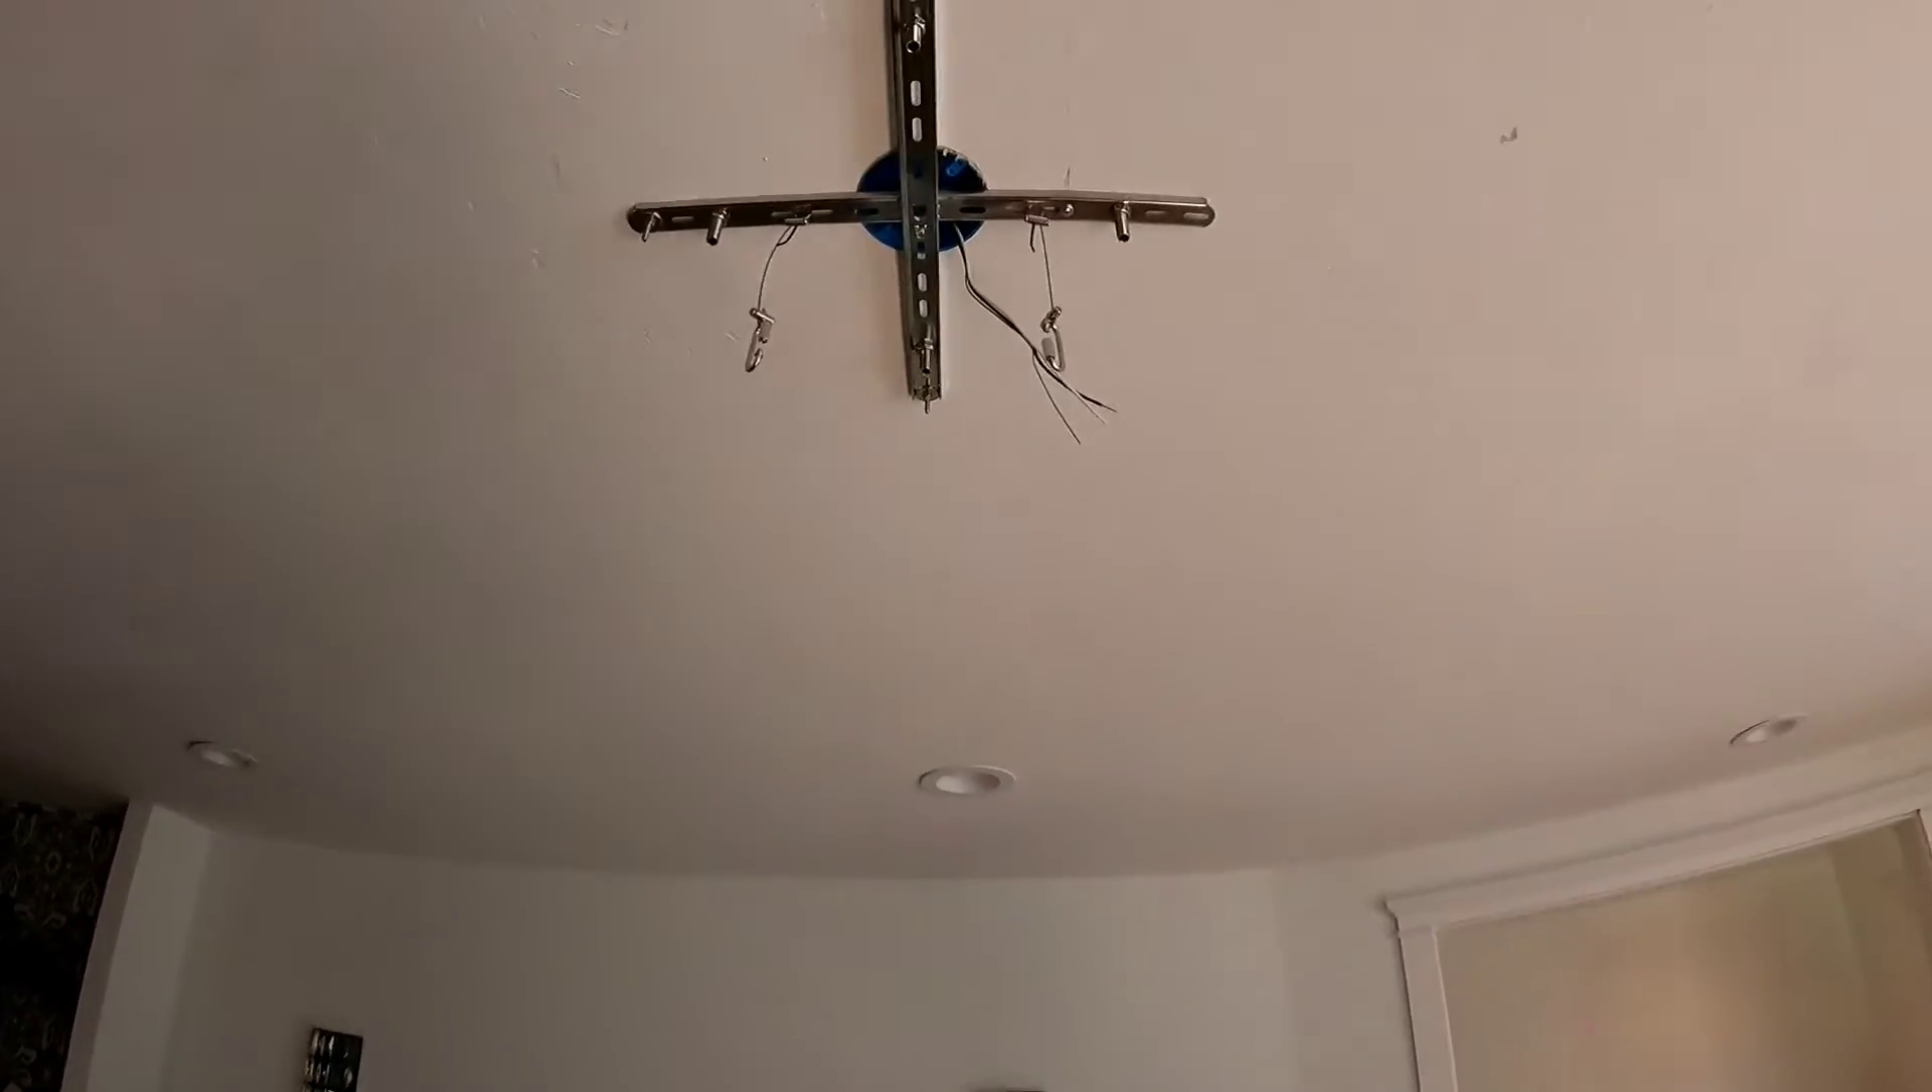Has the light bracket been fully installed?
Yes.